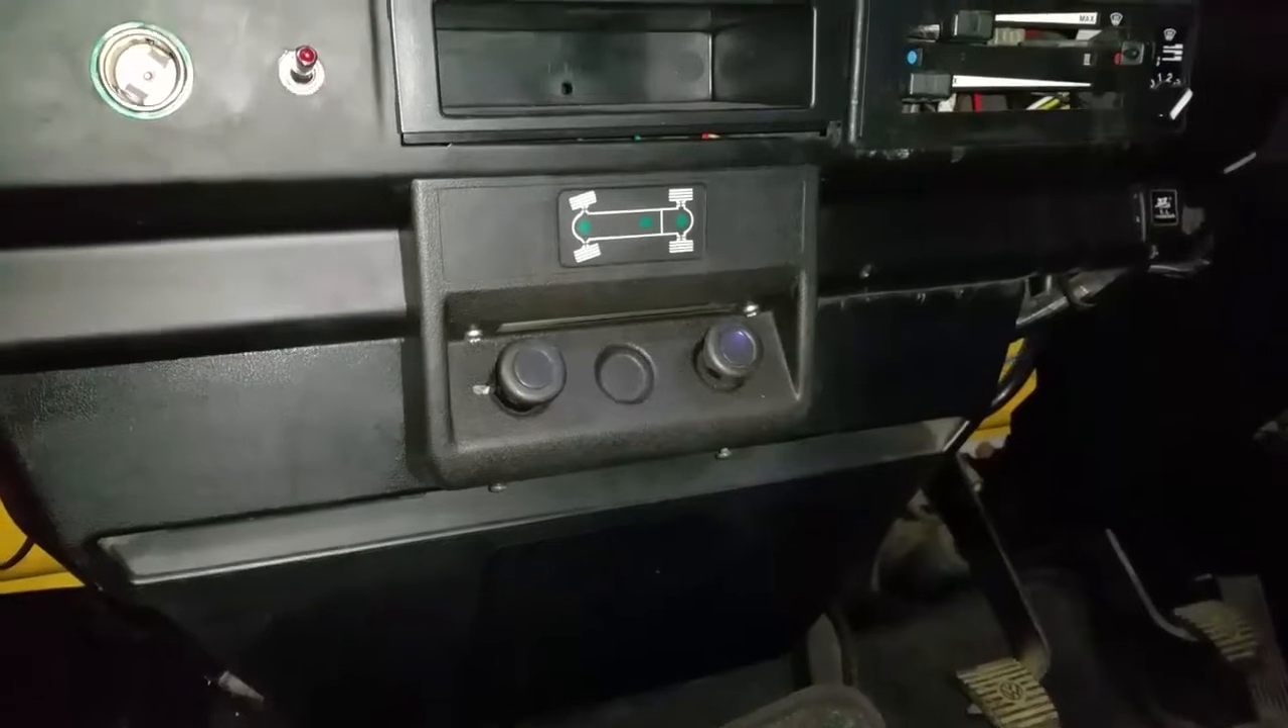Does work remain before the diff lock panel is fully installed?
No.